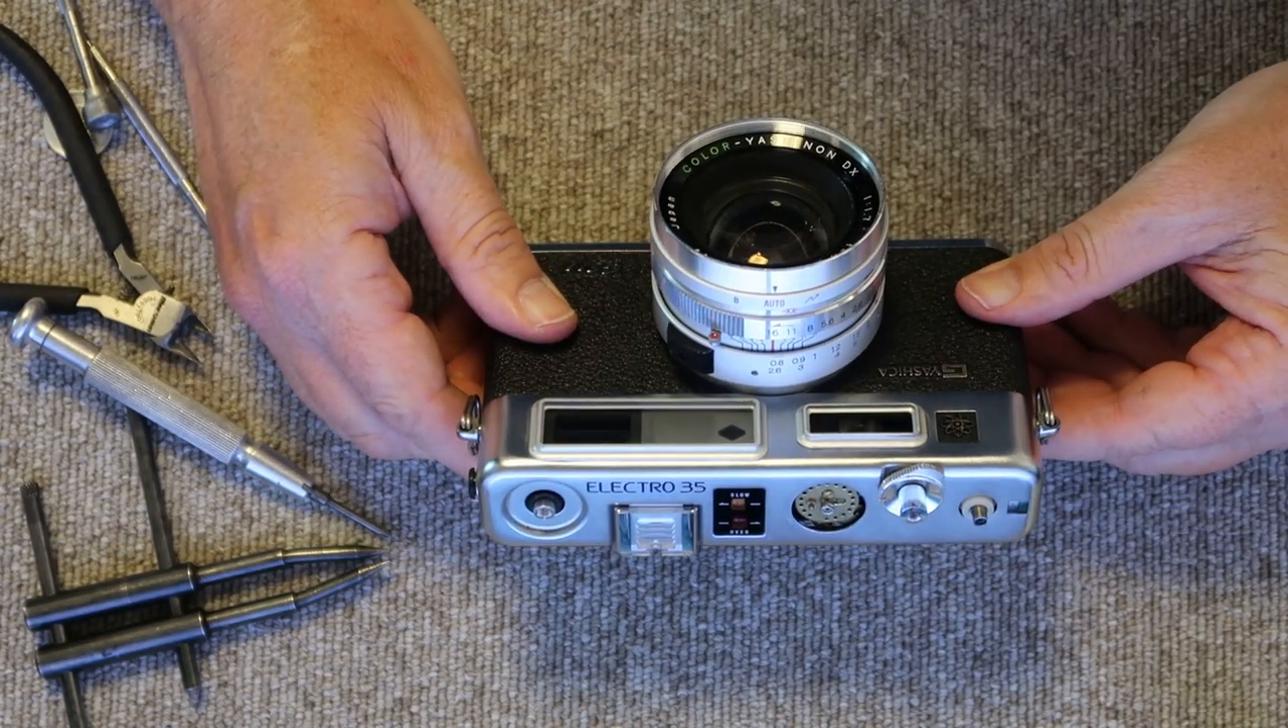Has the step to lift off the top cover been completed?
No.